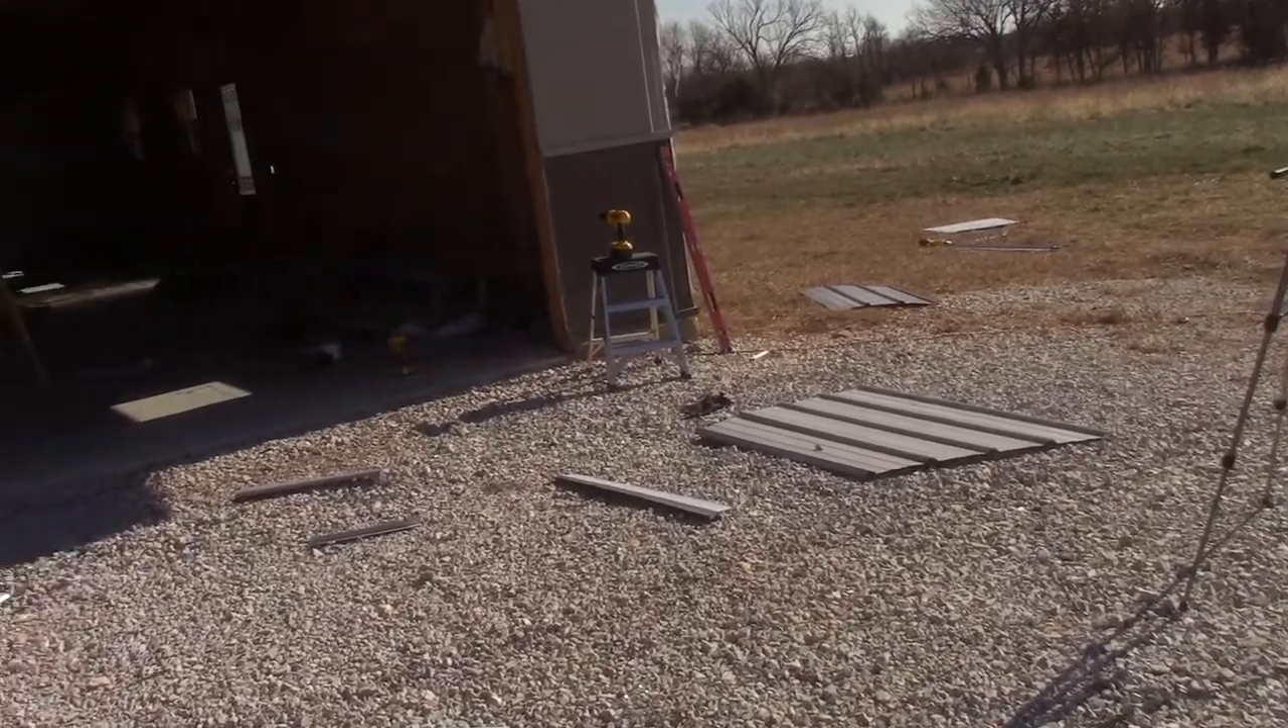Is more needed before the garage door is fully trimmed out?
Yes.